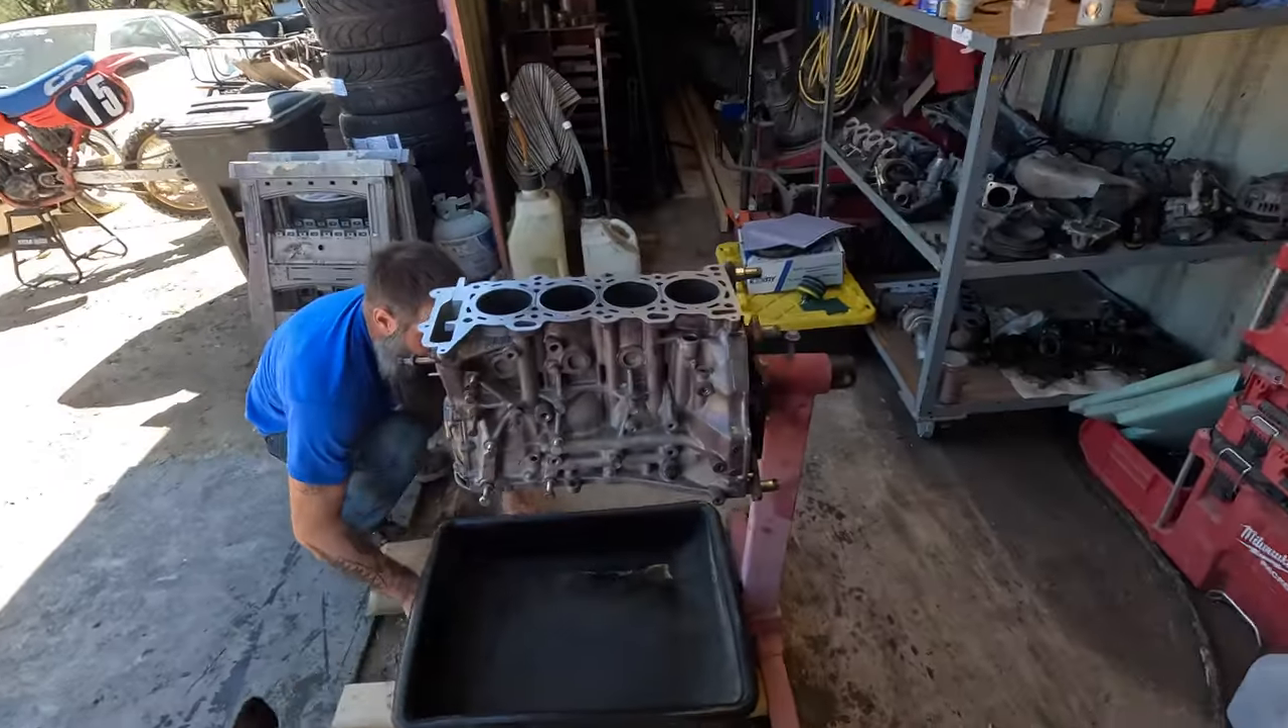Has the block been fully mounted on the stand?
Yes.